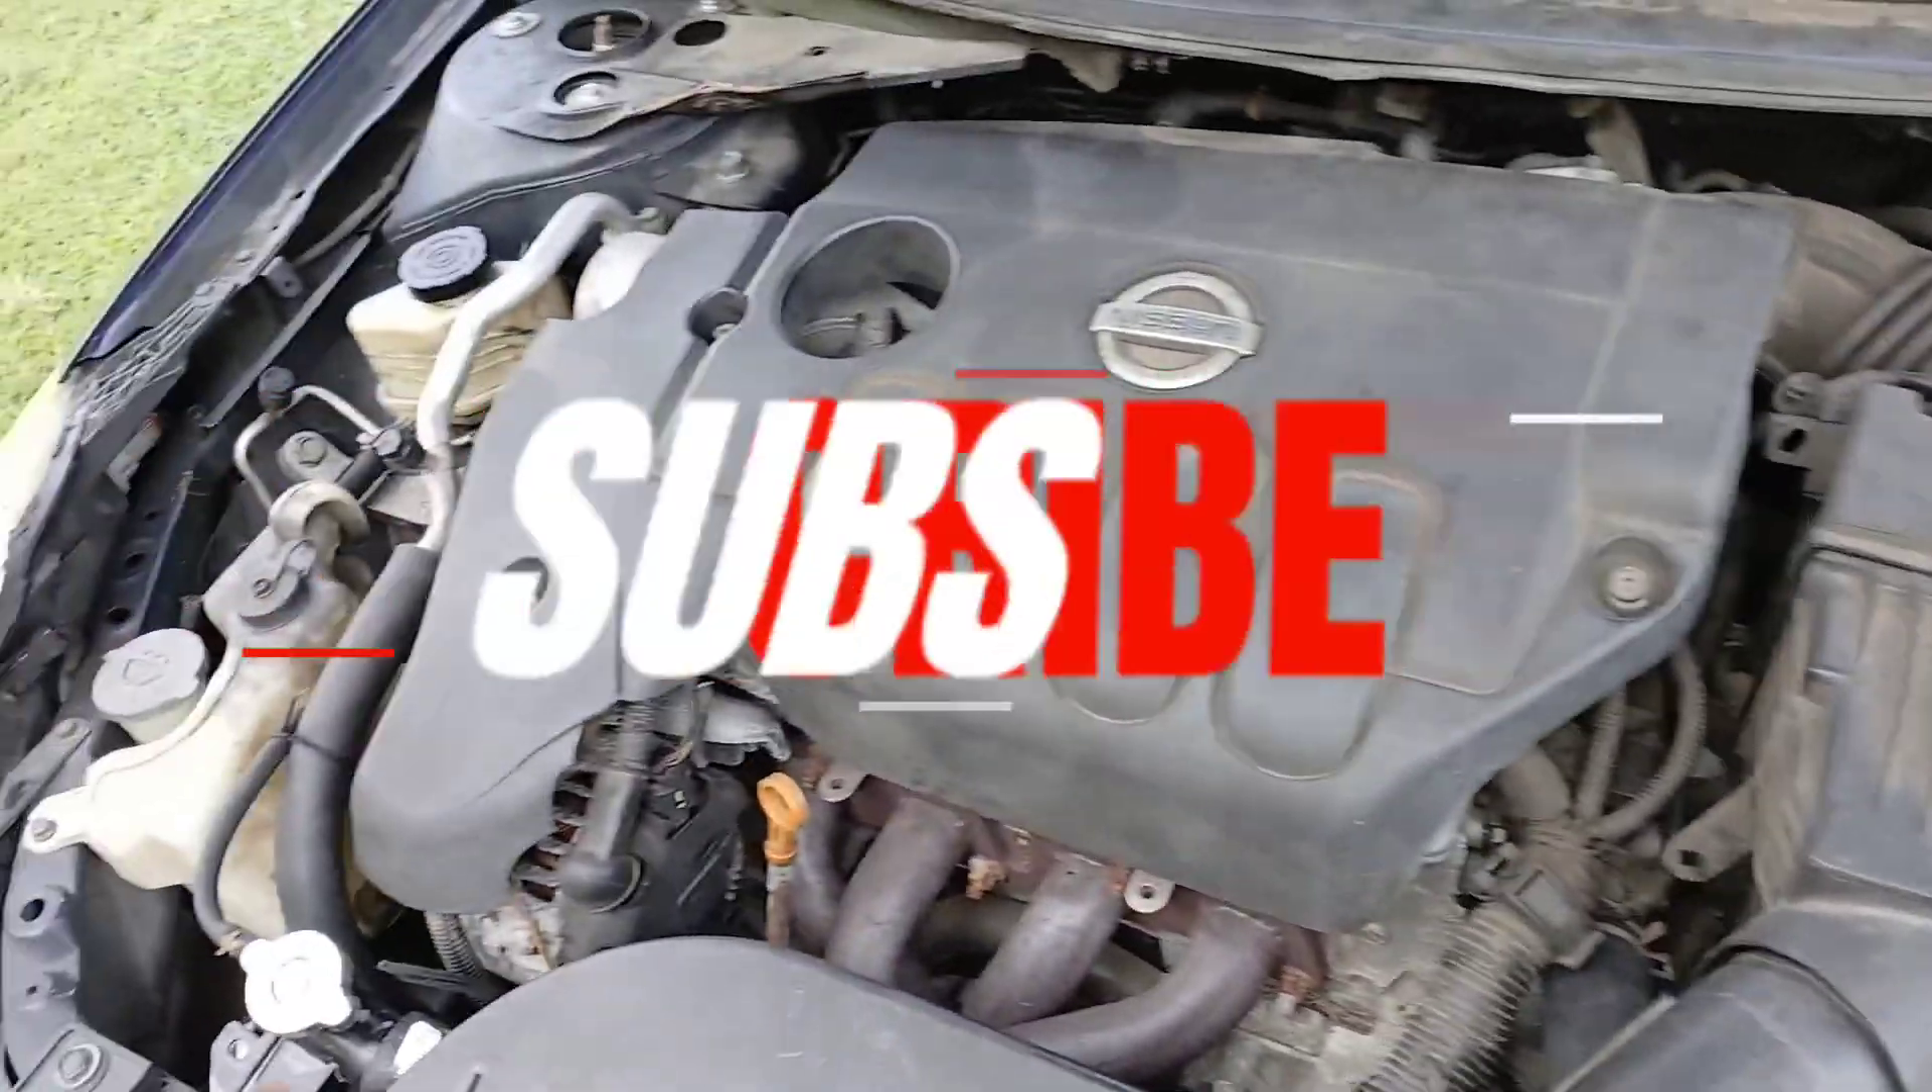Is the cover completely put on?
Yes.